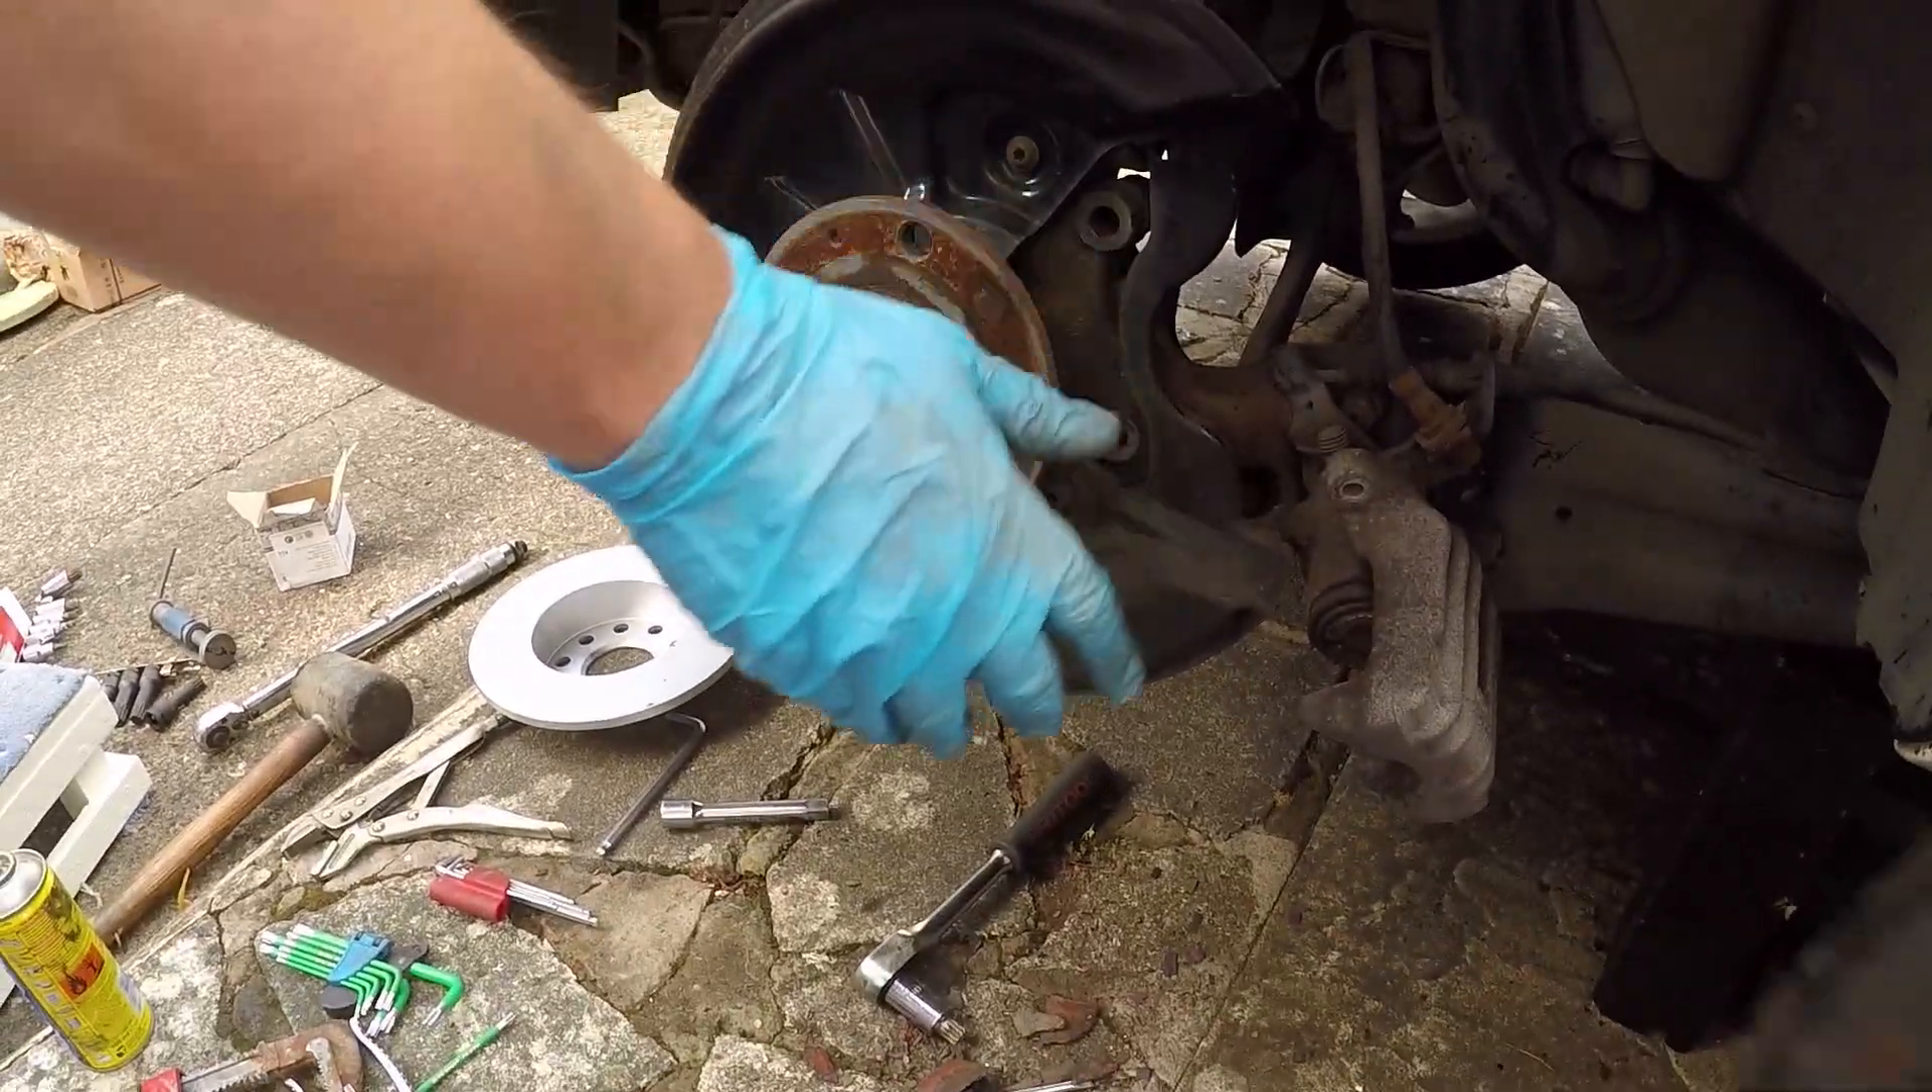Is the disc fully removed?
Yes.